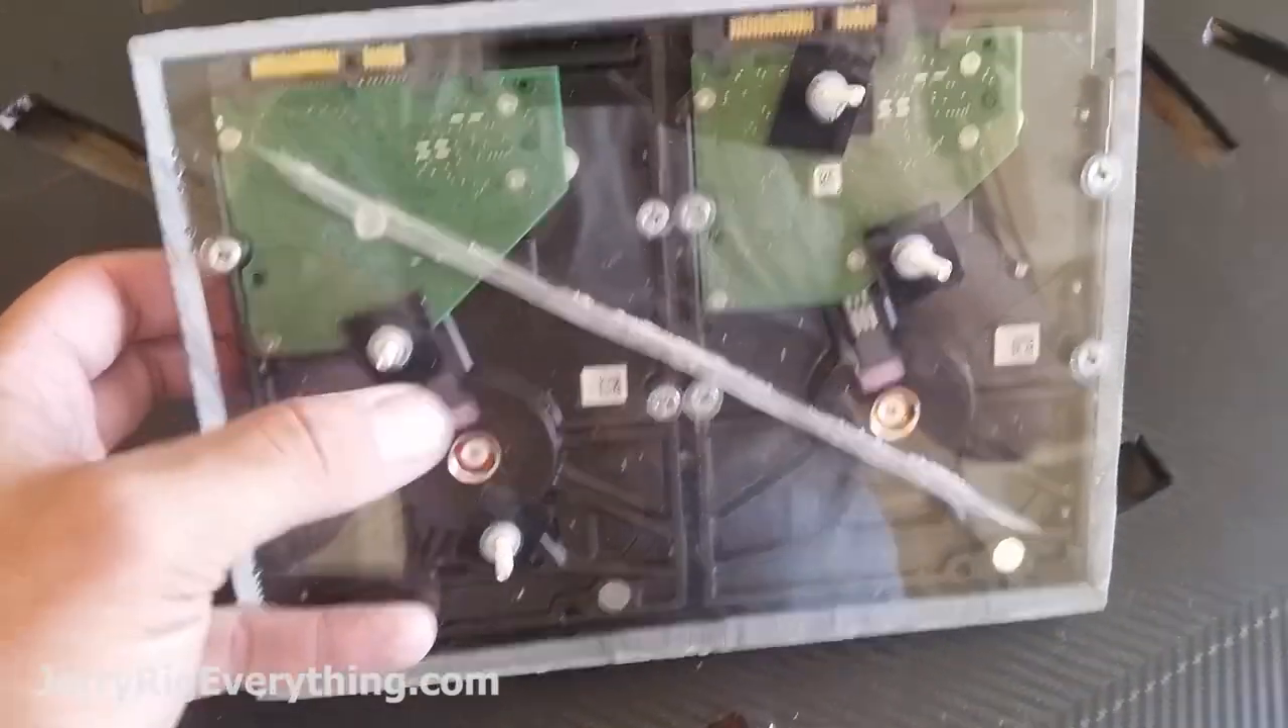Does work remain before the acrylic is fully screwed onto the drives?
No.